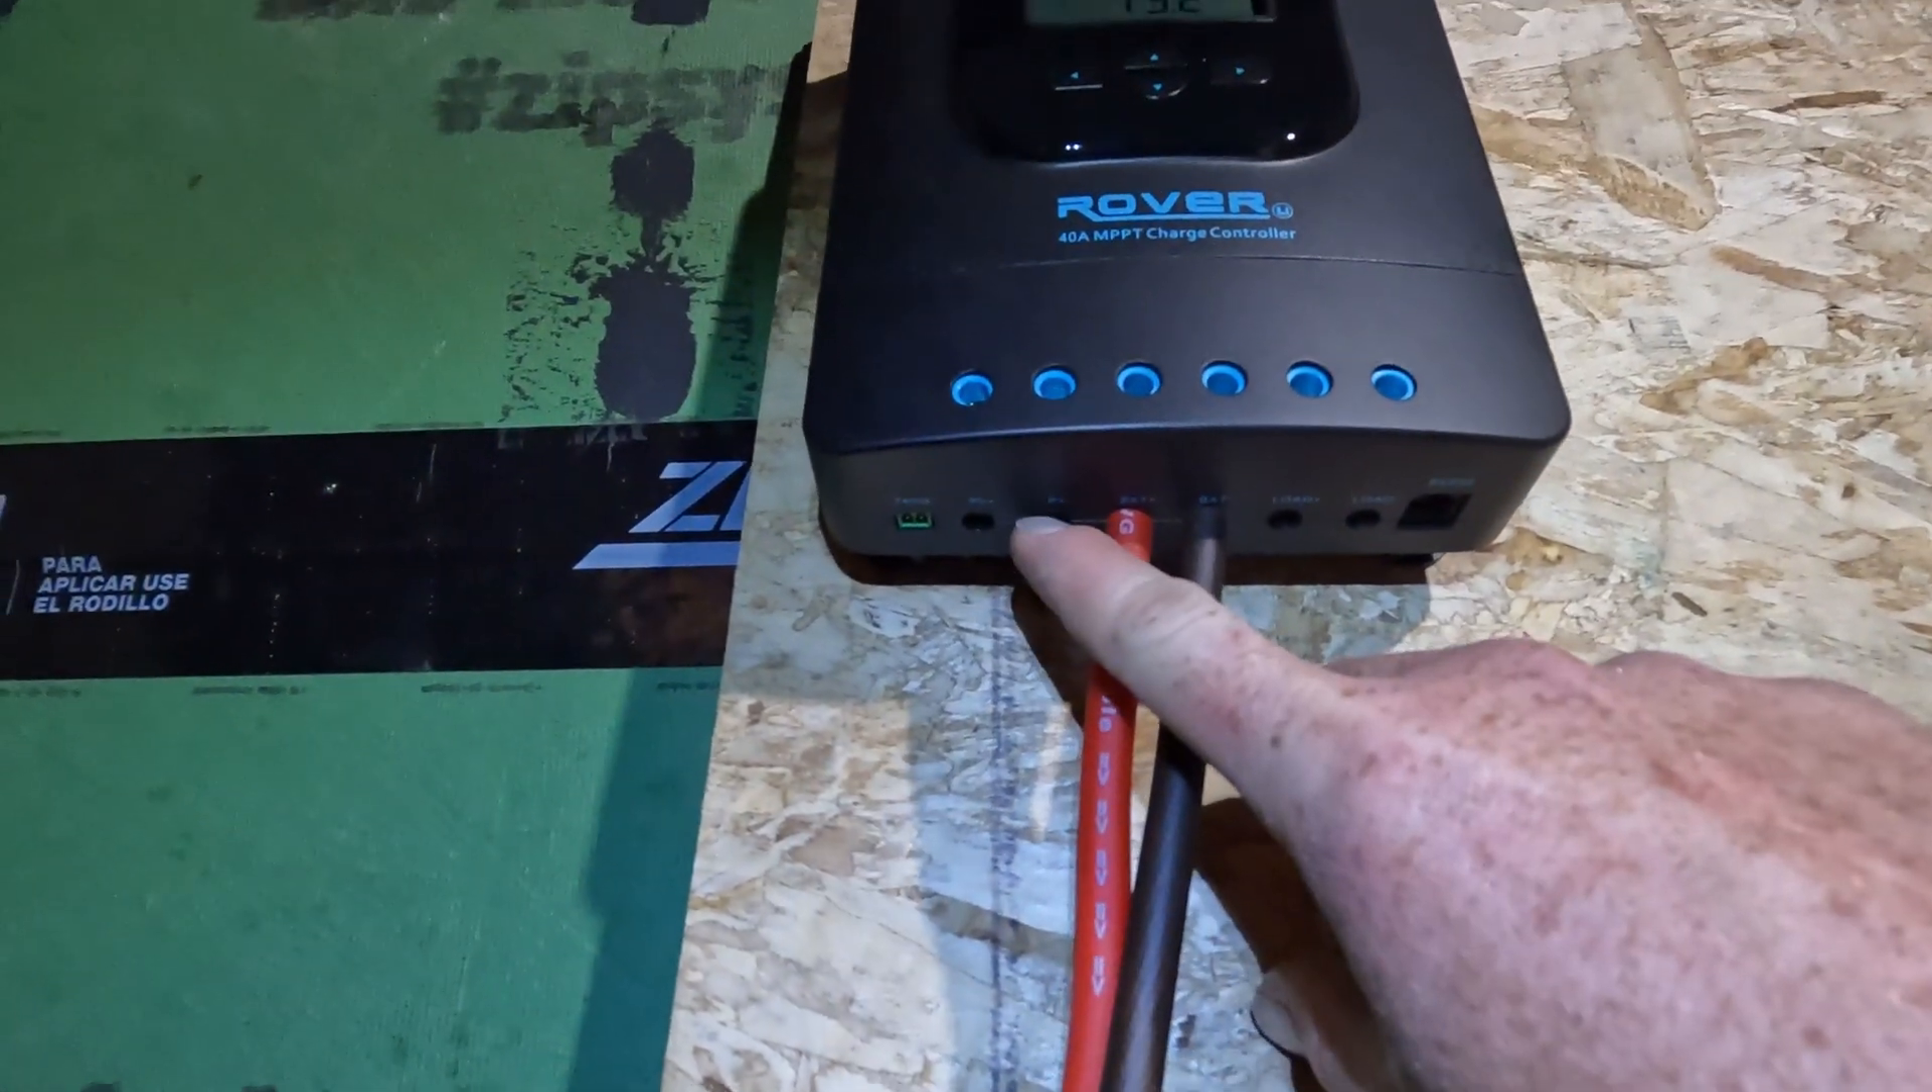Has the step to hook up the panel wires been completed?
No.